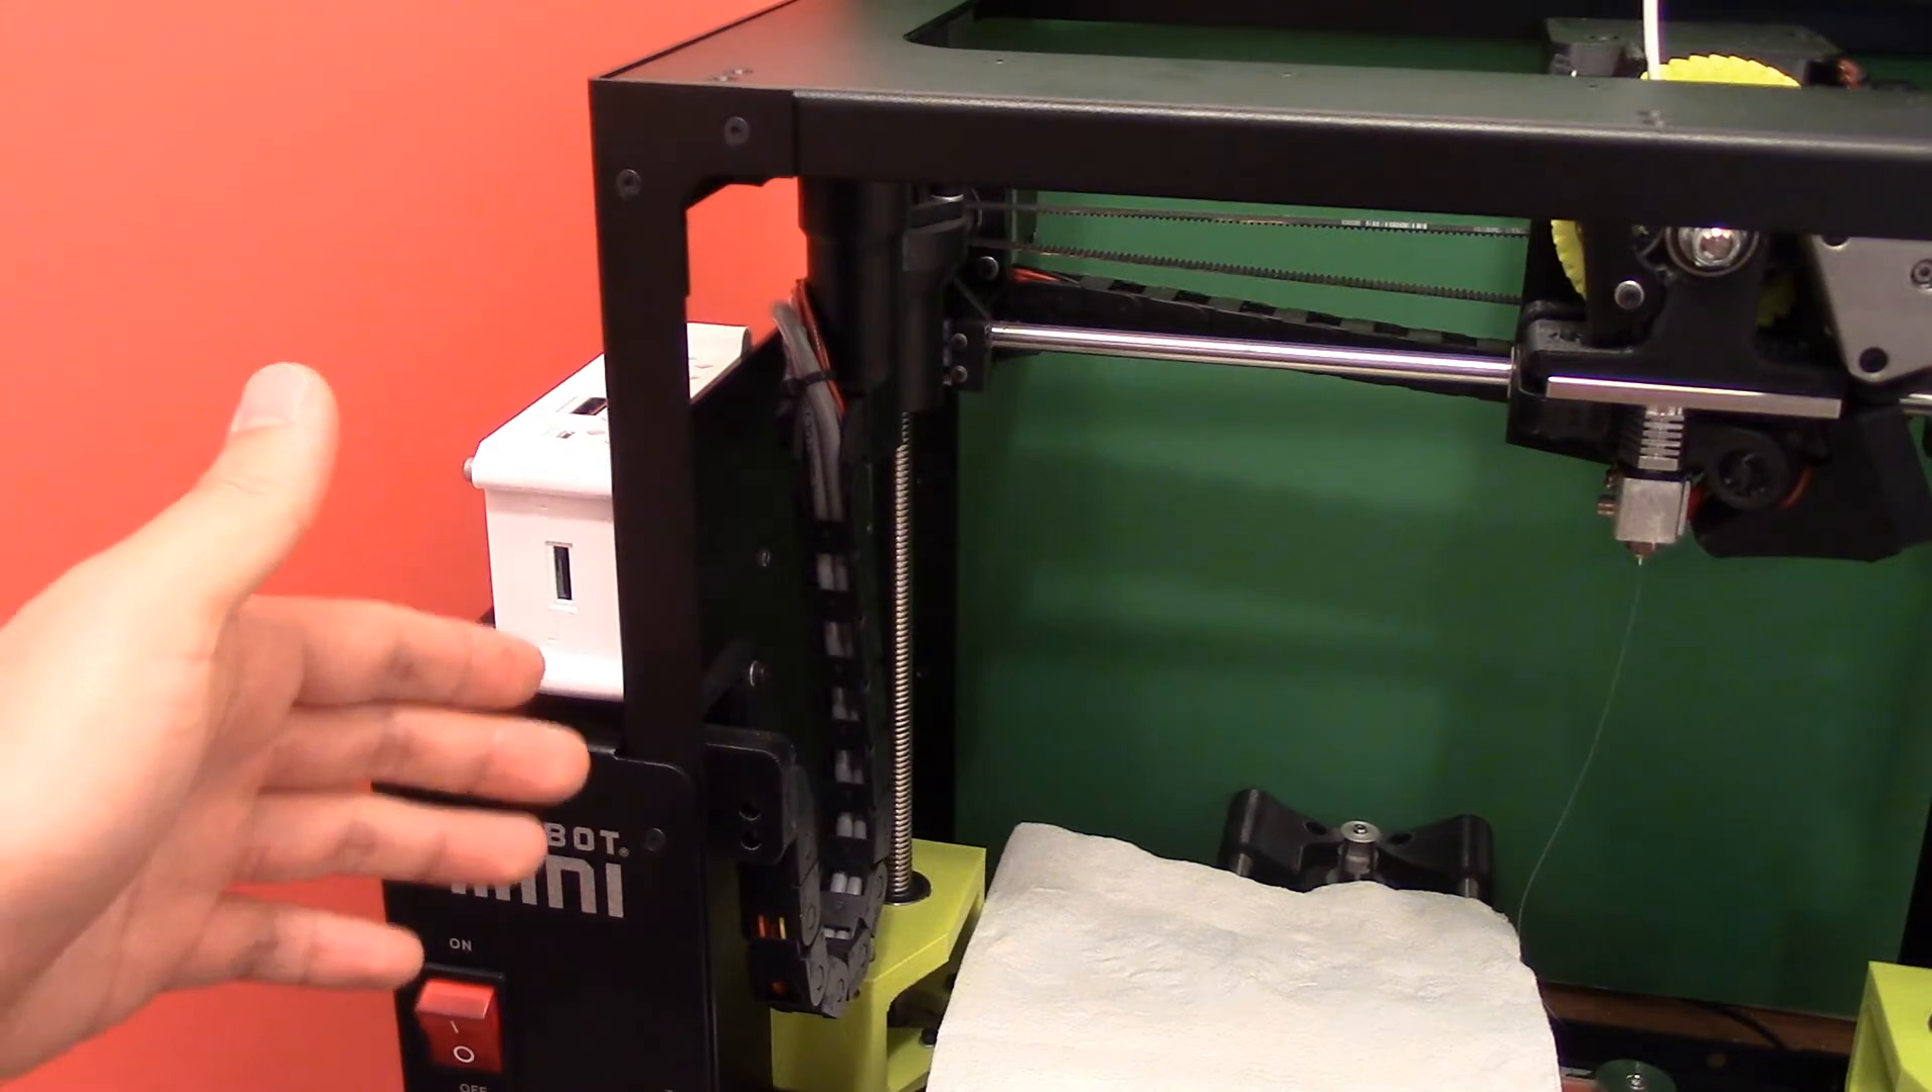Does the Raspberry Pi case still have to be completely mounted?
No.